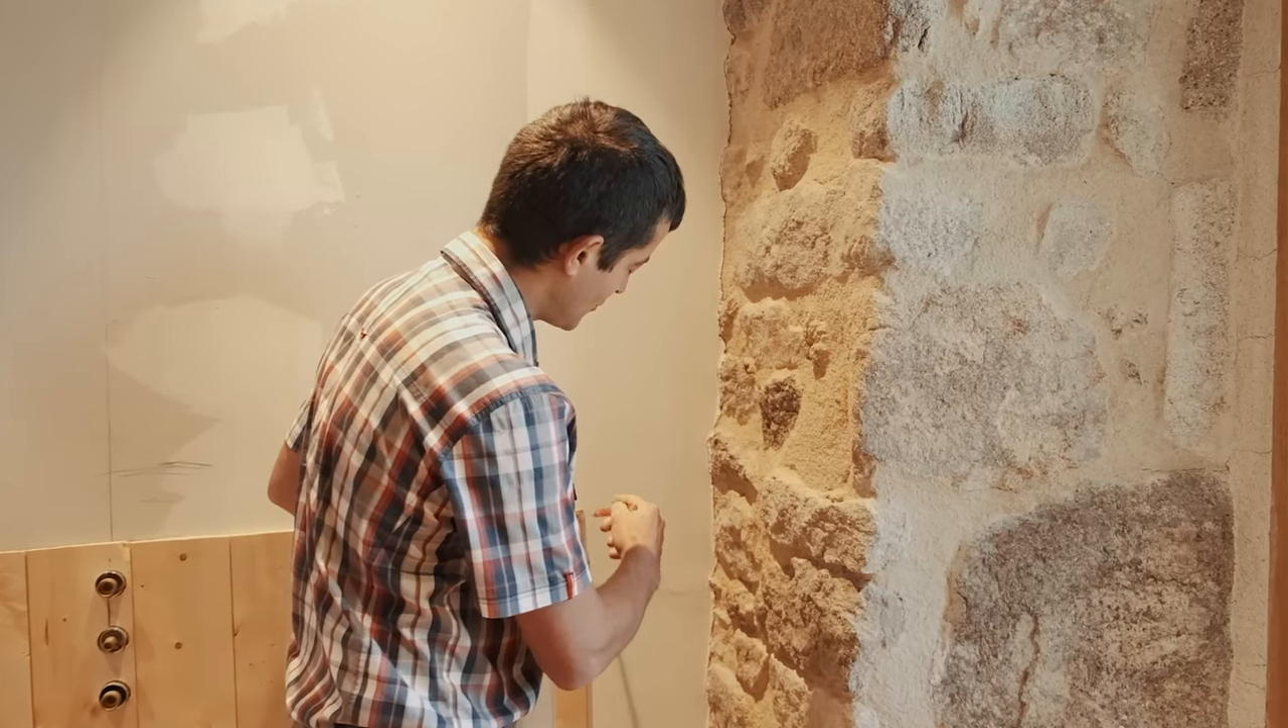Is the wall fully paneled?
No.